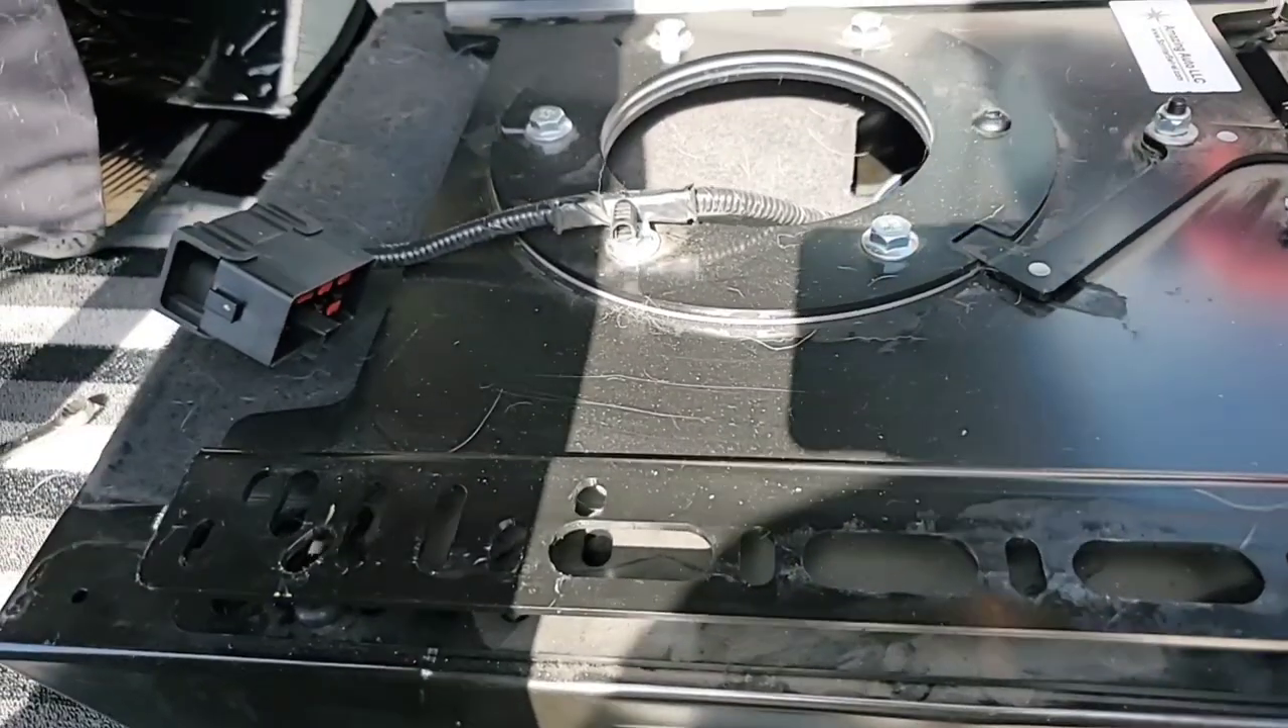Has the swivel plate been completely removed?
No.